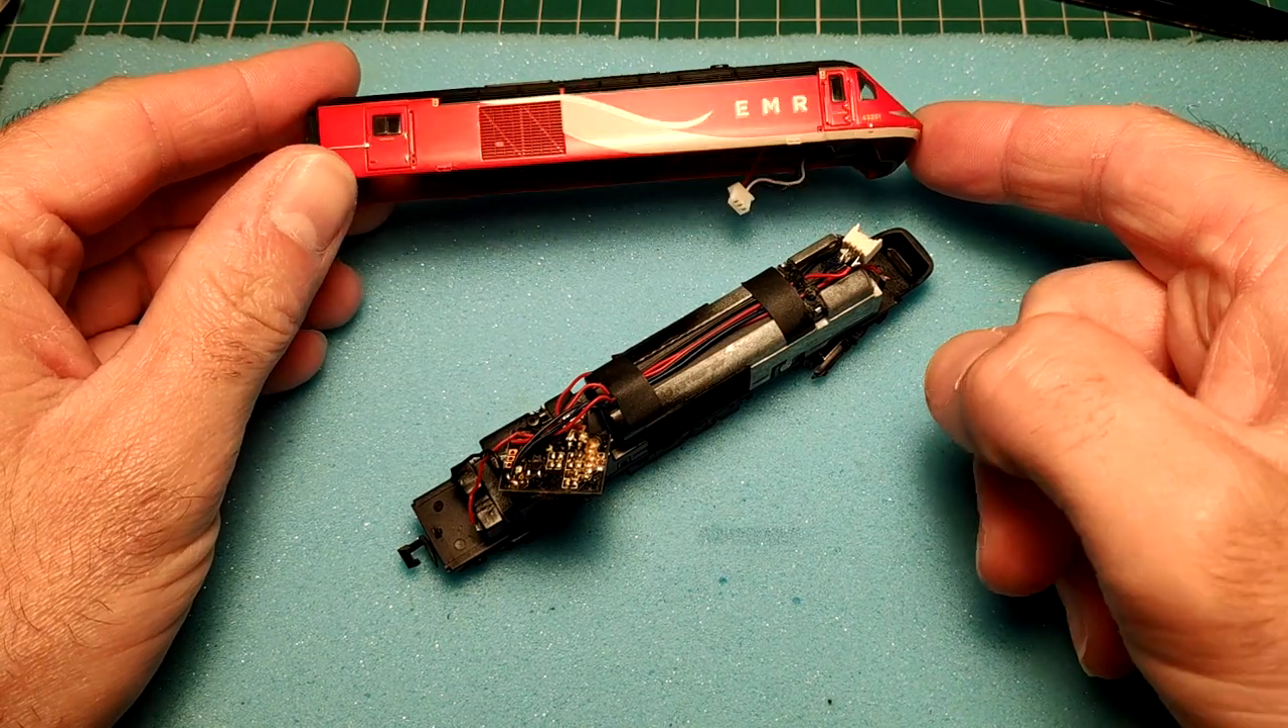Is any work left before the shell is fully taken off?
No.